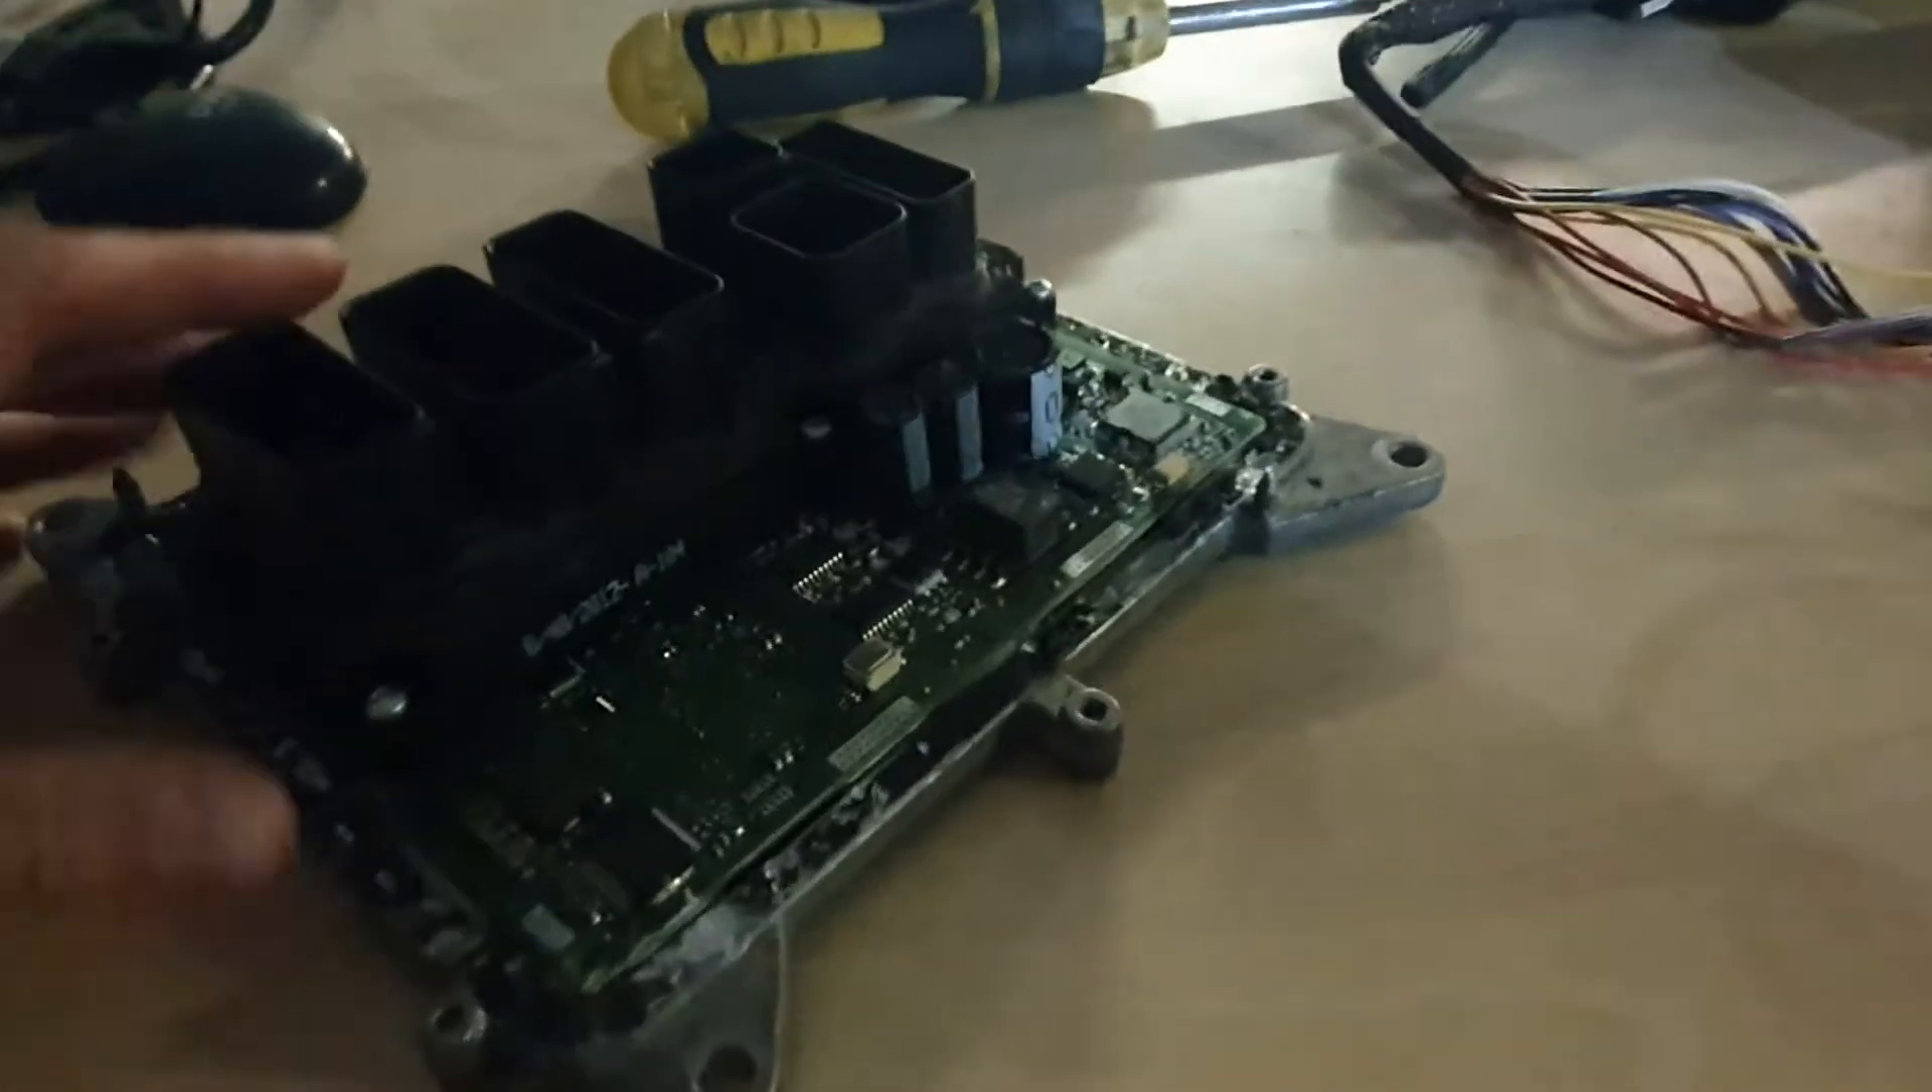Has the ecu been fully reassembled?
No.